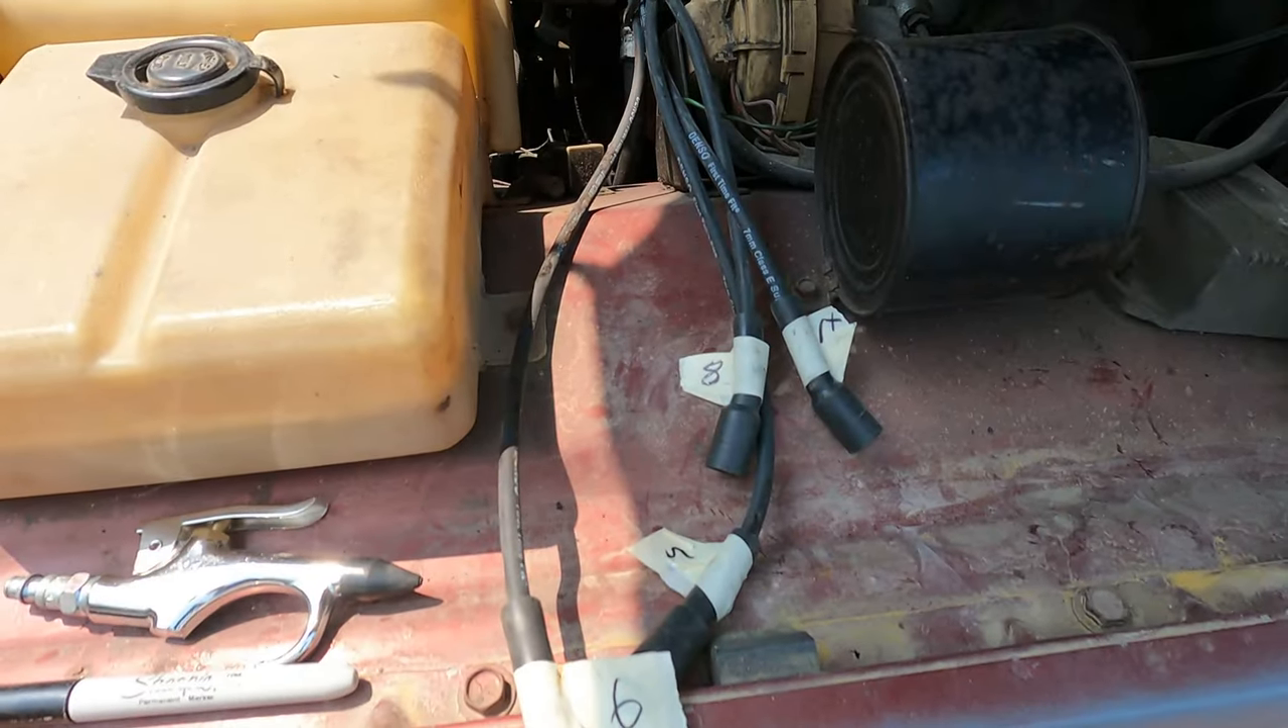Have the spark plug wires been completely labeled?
Yes.